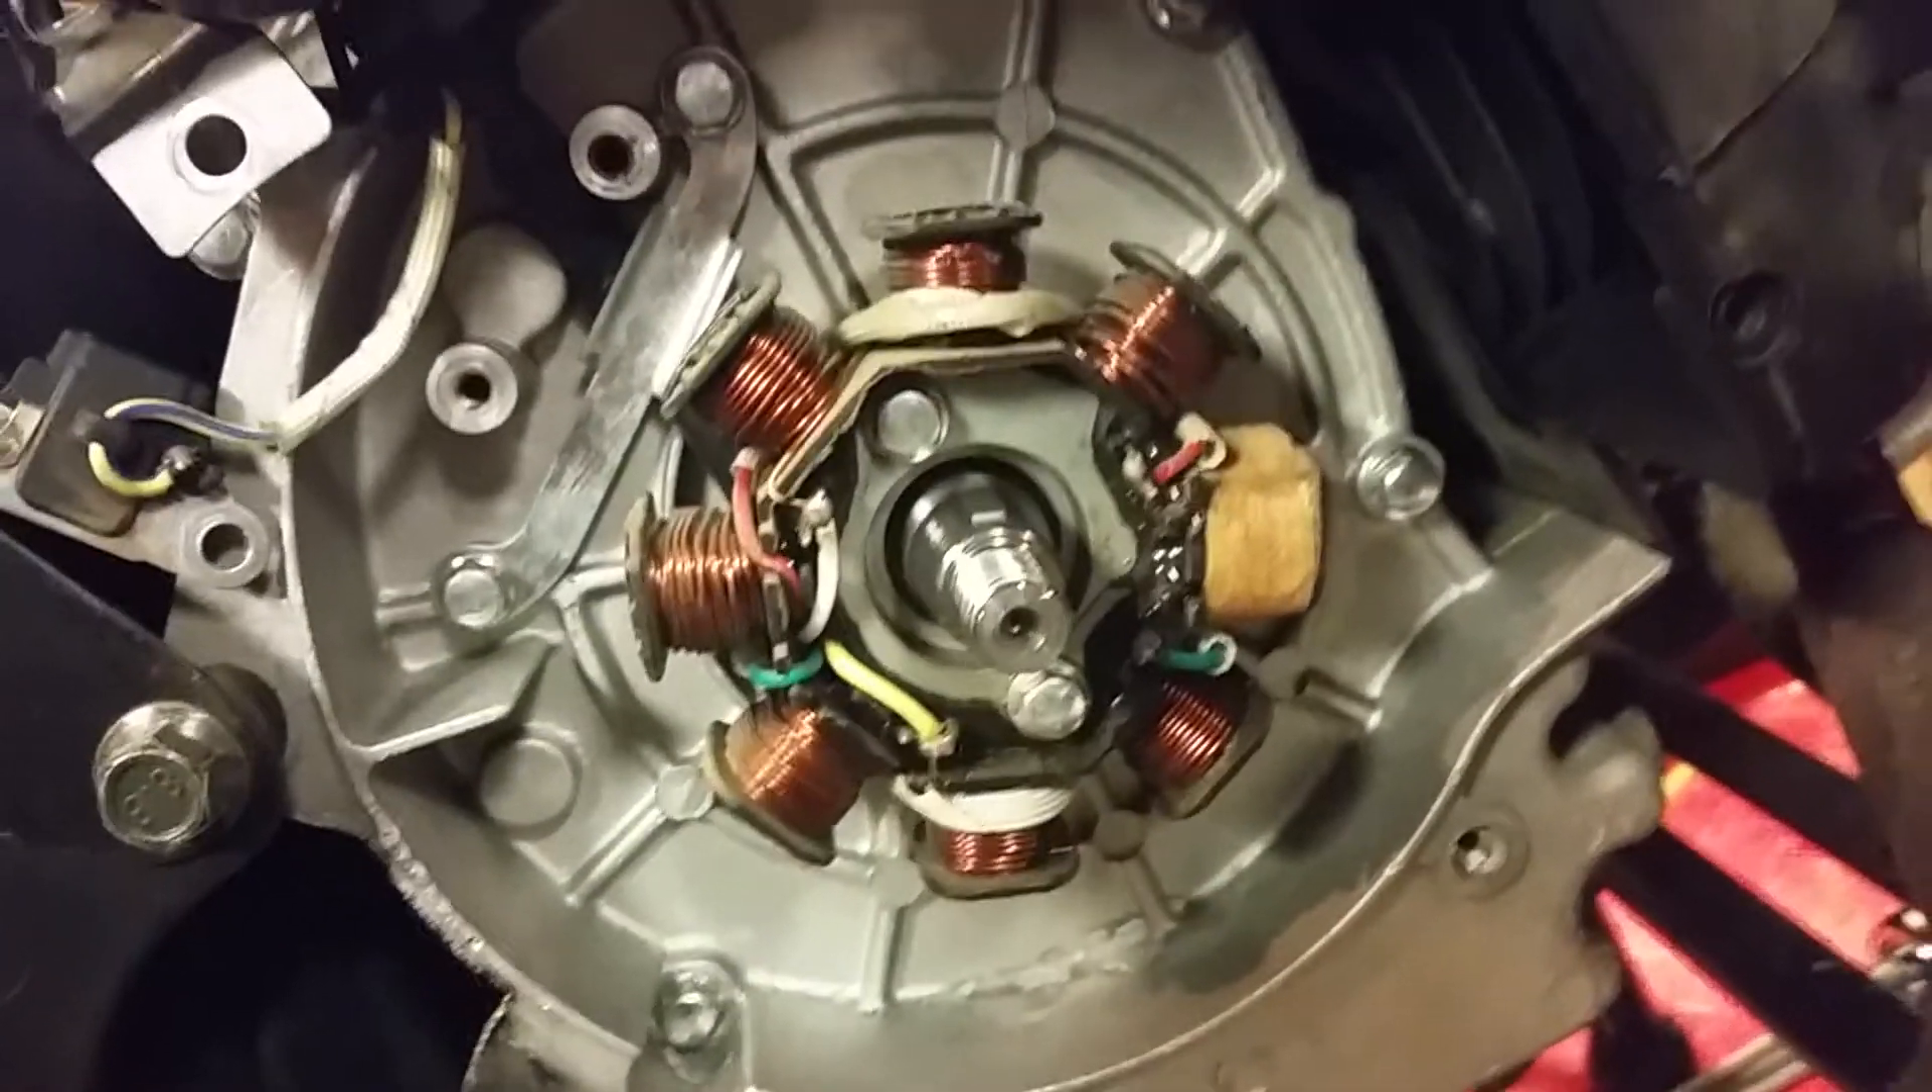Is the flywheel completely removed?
Yes.